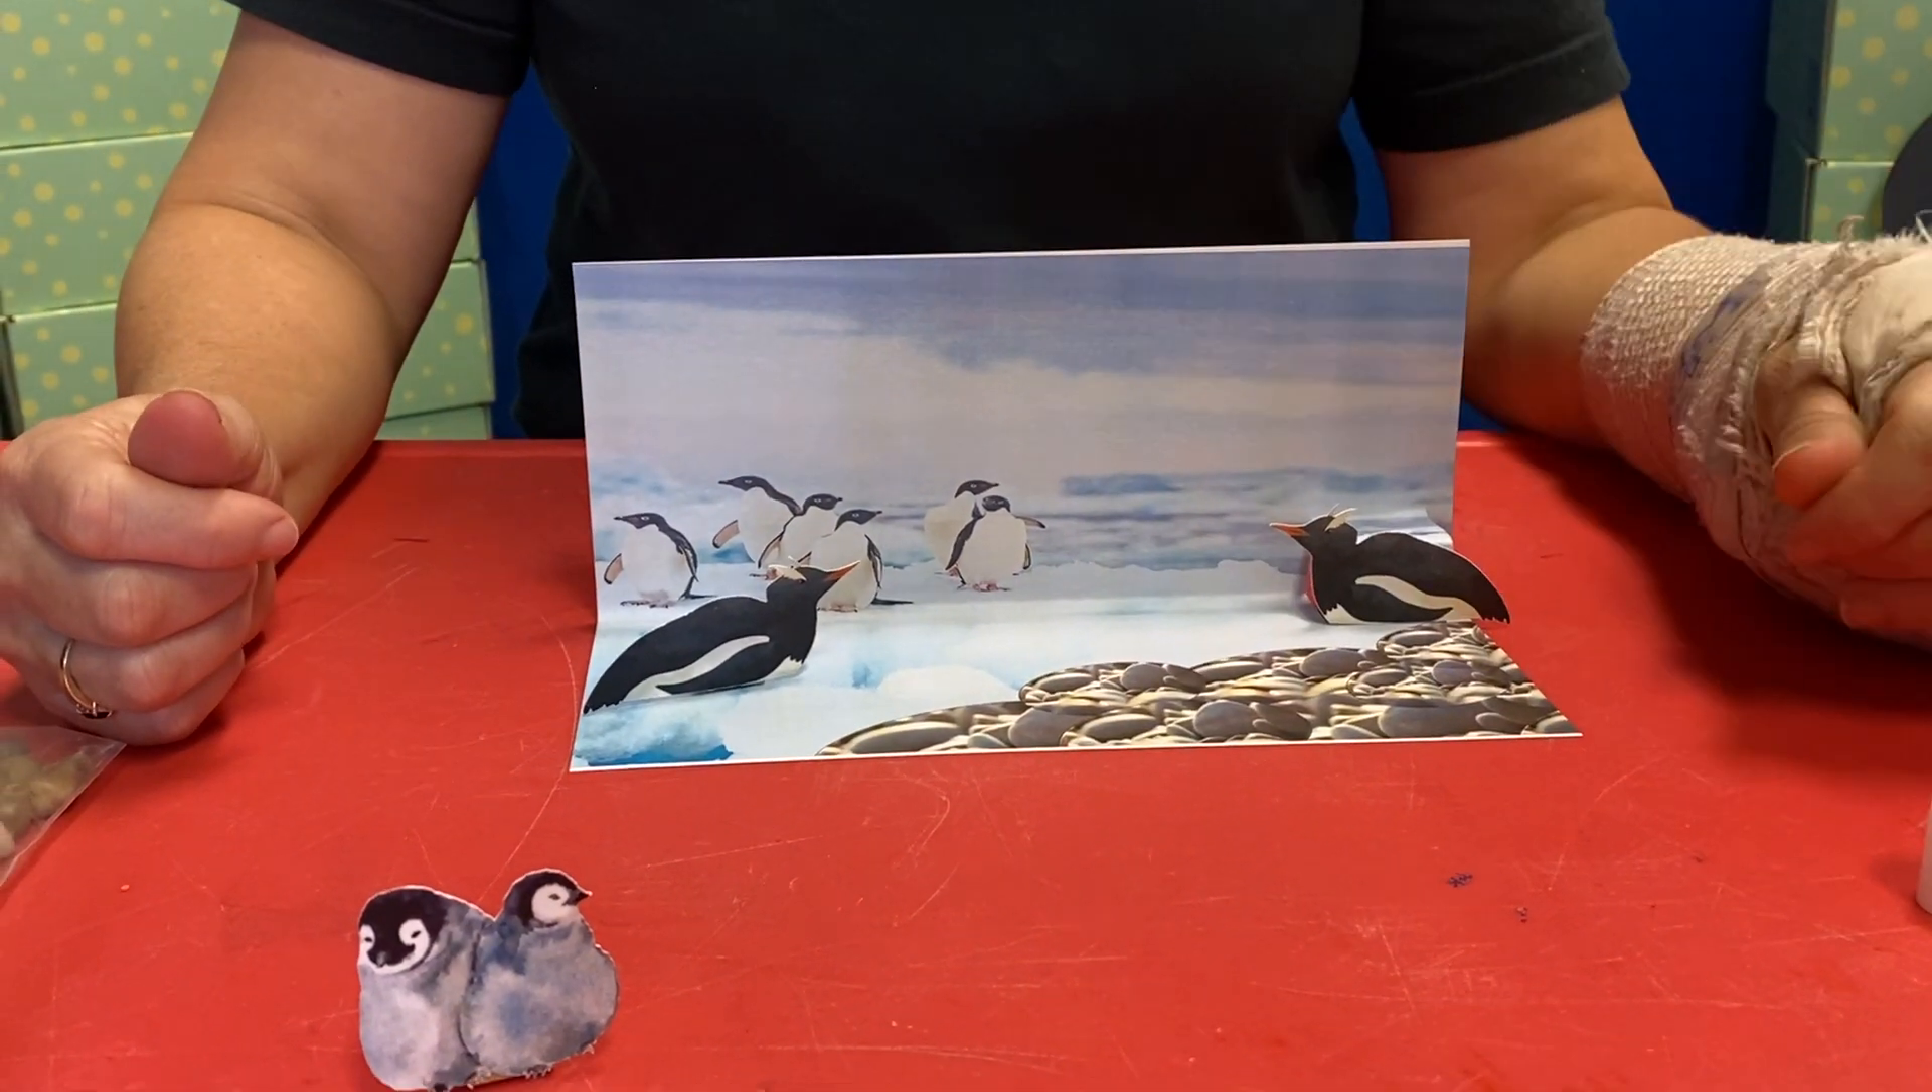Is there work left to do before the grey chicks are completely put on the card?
Yes.